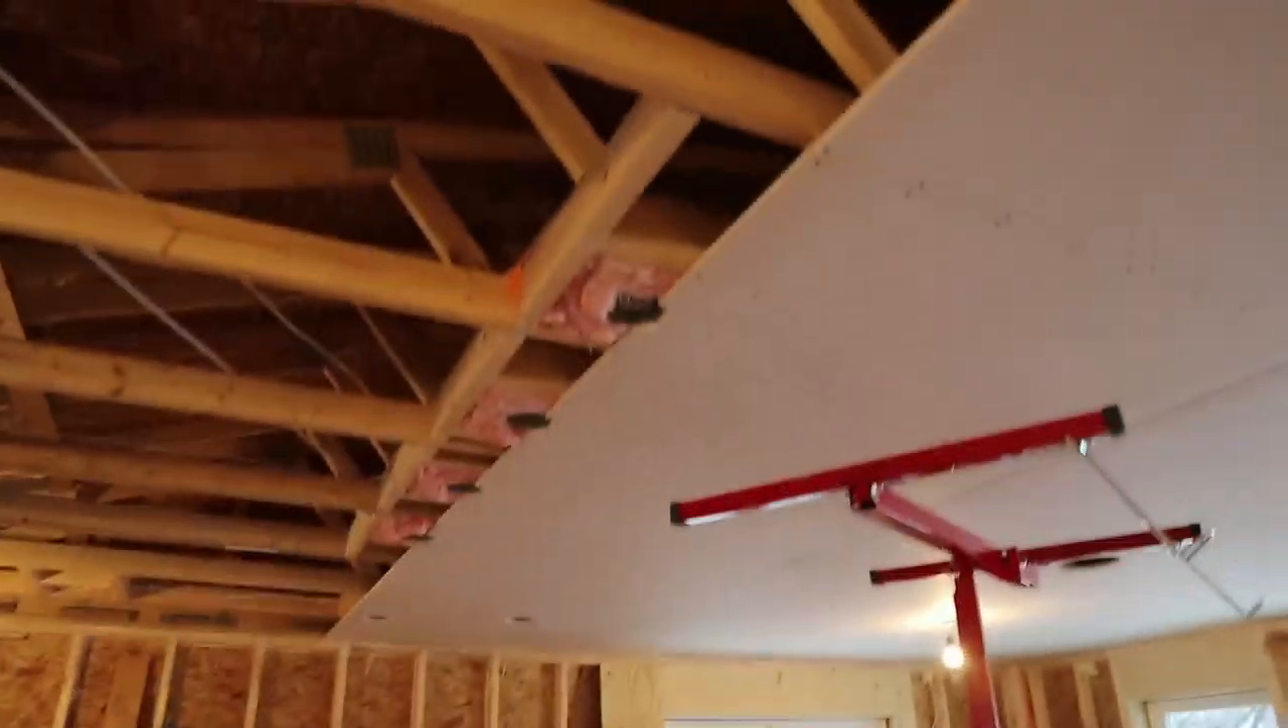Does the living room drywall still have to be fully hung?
Yes.